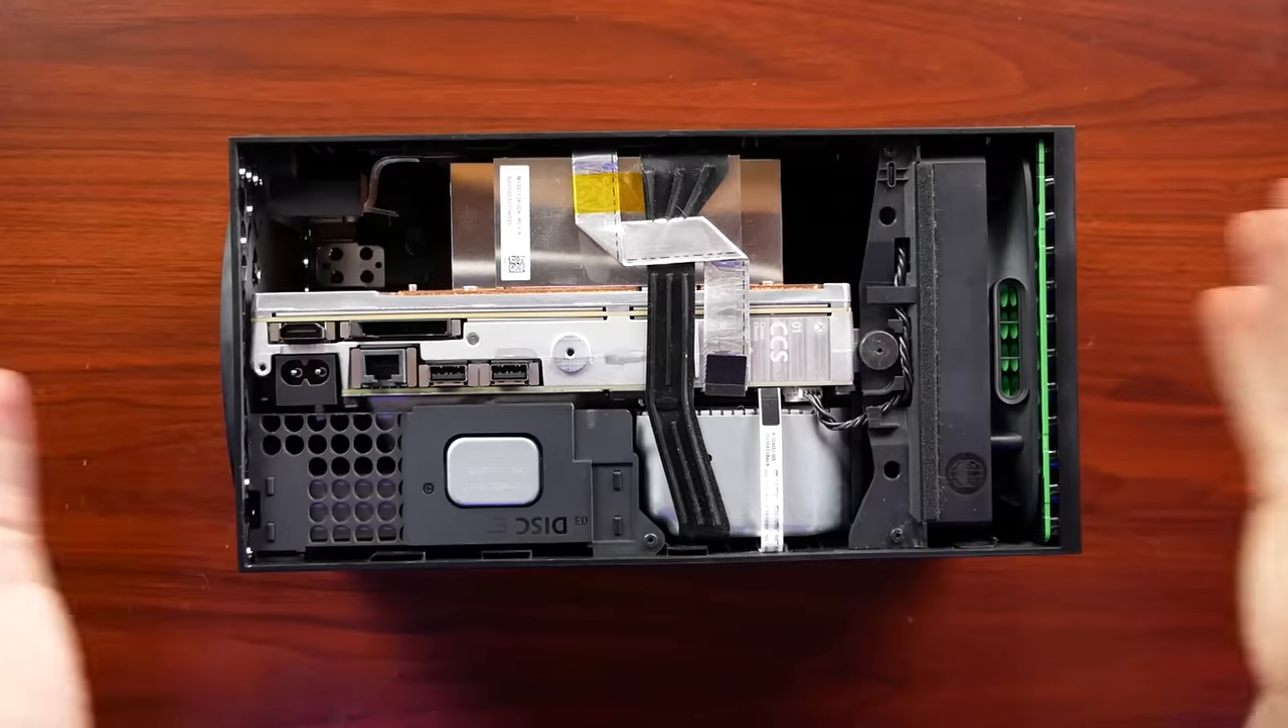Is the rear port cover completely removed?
Yes.